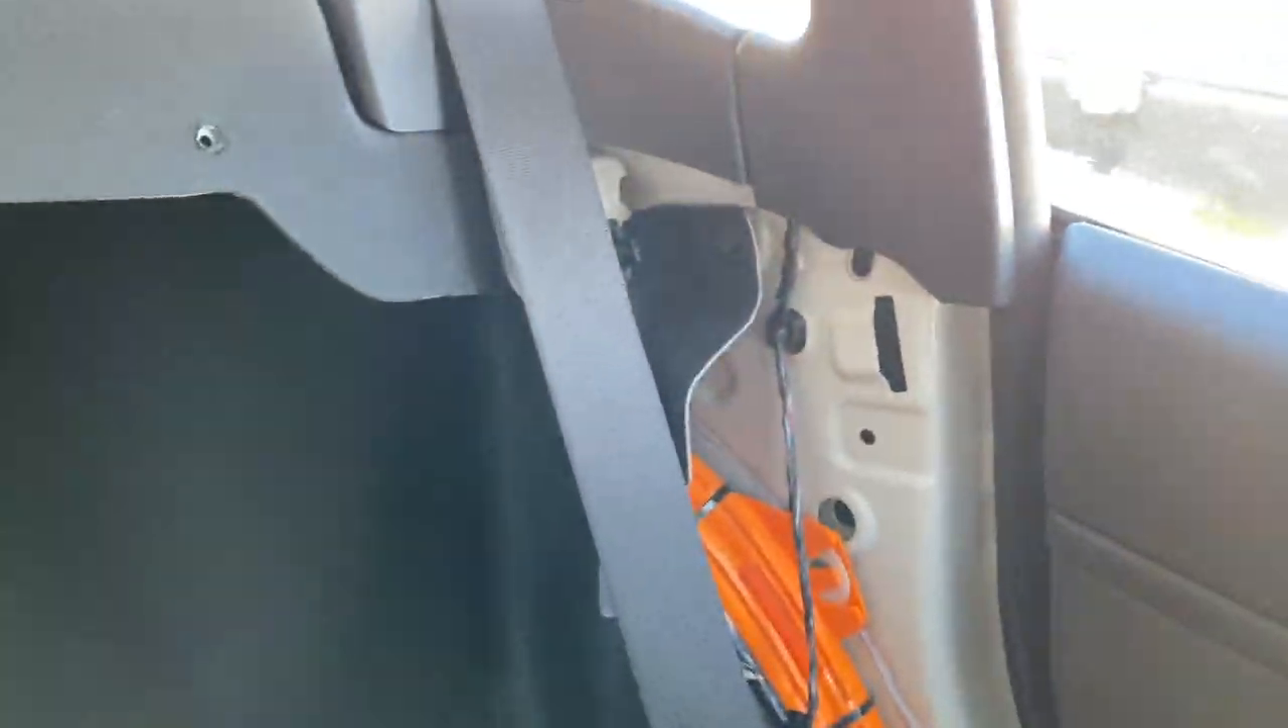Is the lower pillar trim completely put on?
No.